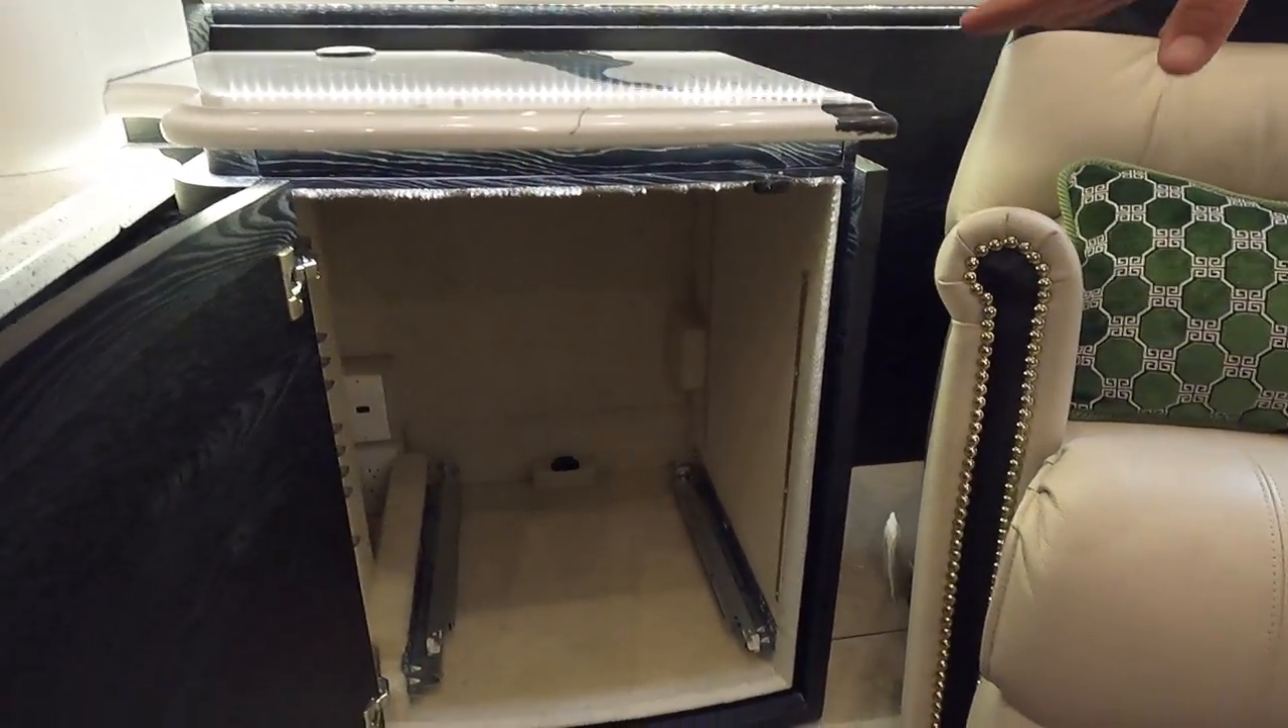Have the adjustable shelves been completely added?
No.